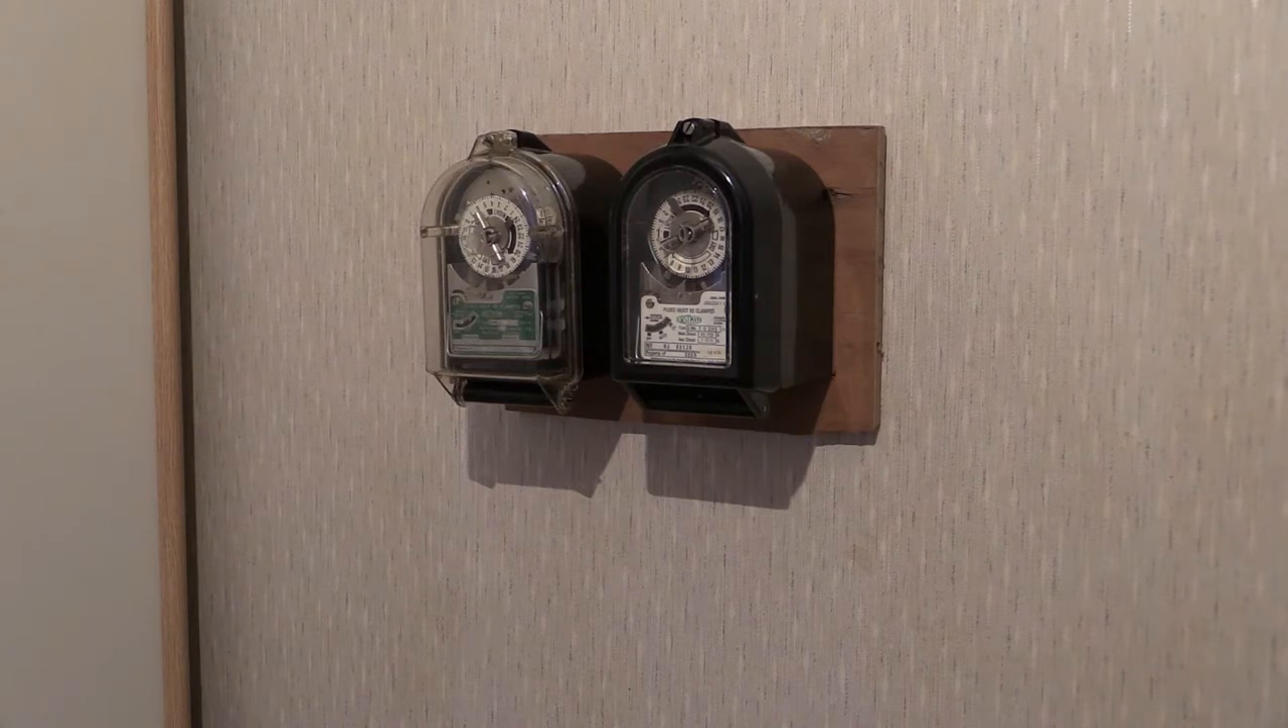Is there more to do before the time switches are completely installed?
No.